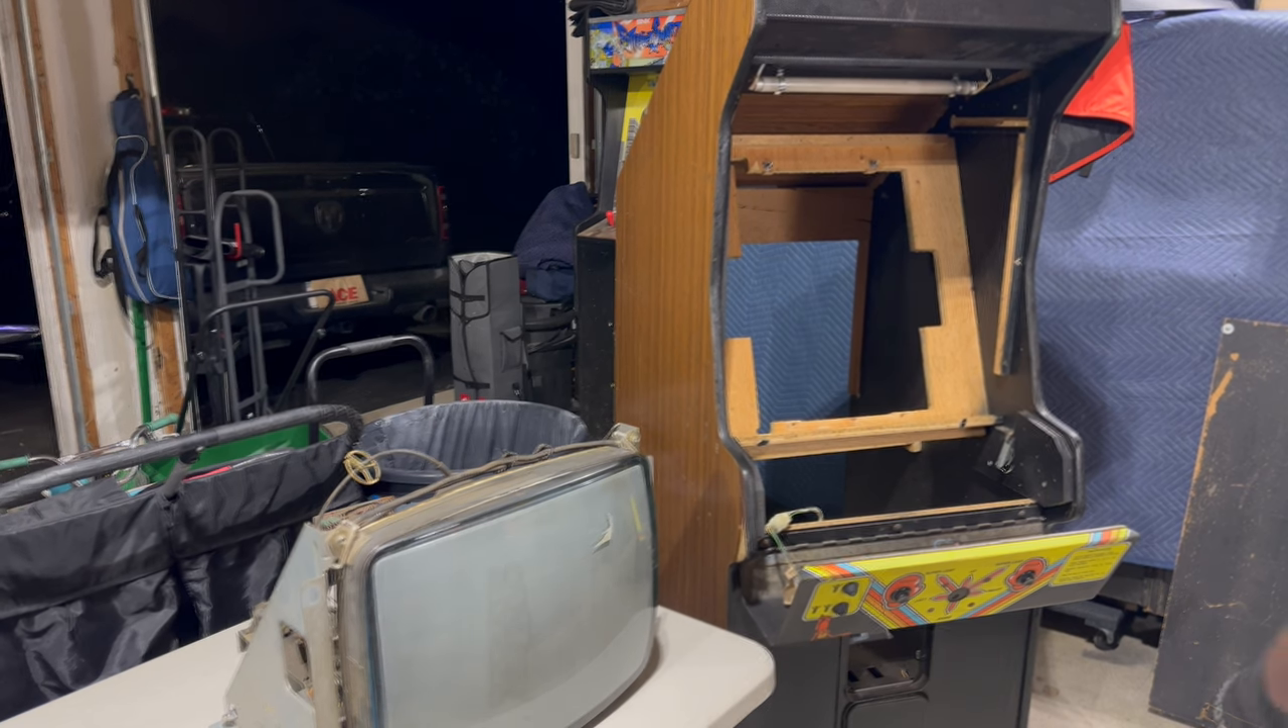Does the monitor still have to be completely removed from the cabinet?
No.